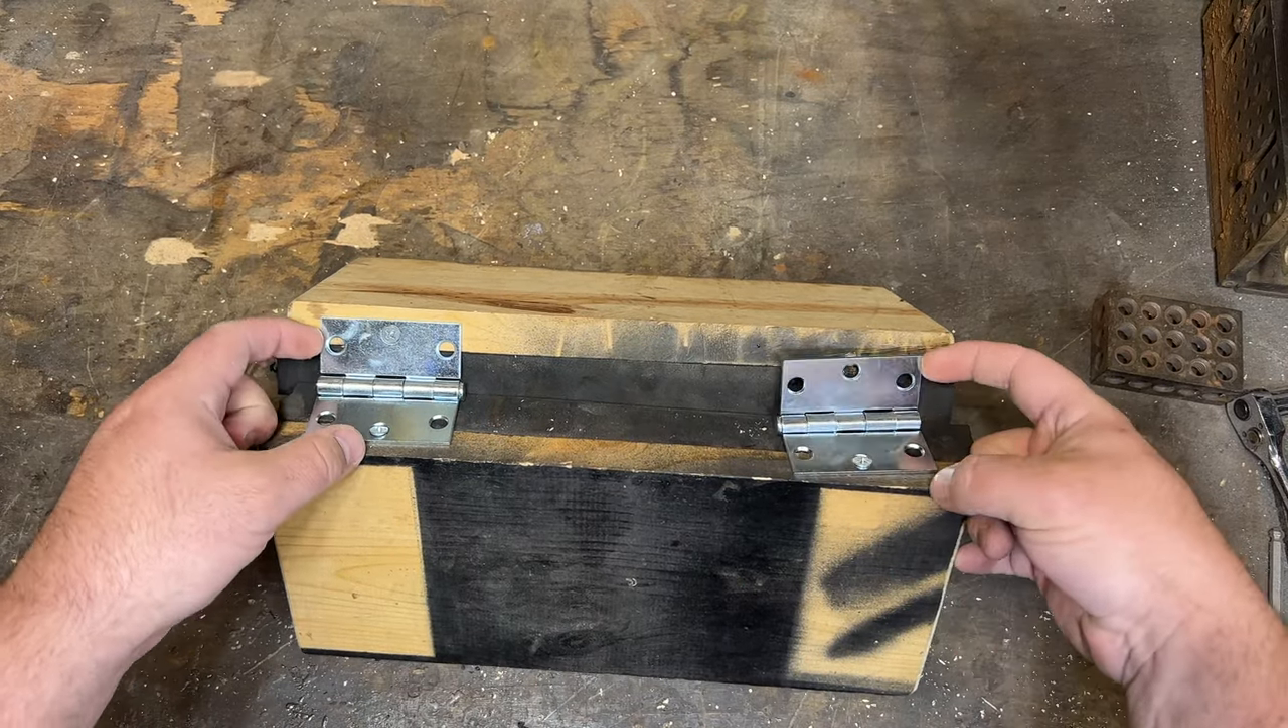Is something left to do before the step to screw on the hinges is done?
Yes.